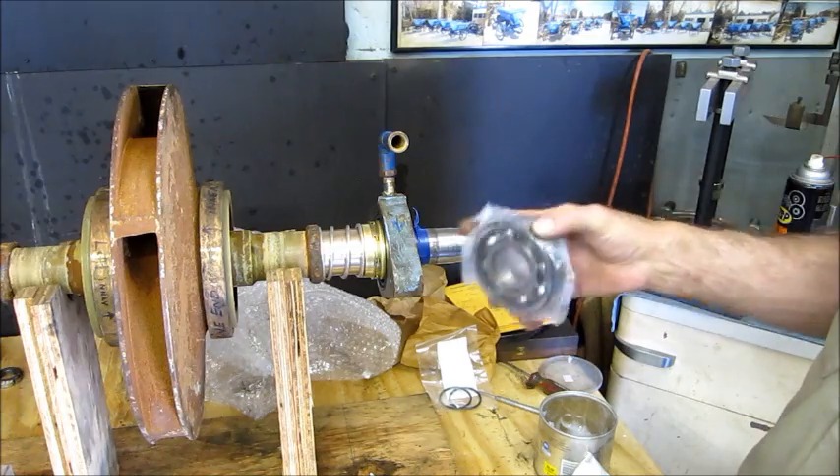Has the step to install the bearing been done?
No.